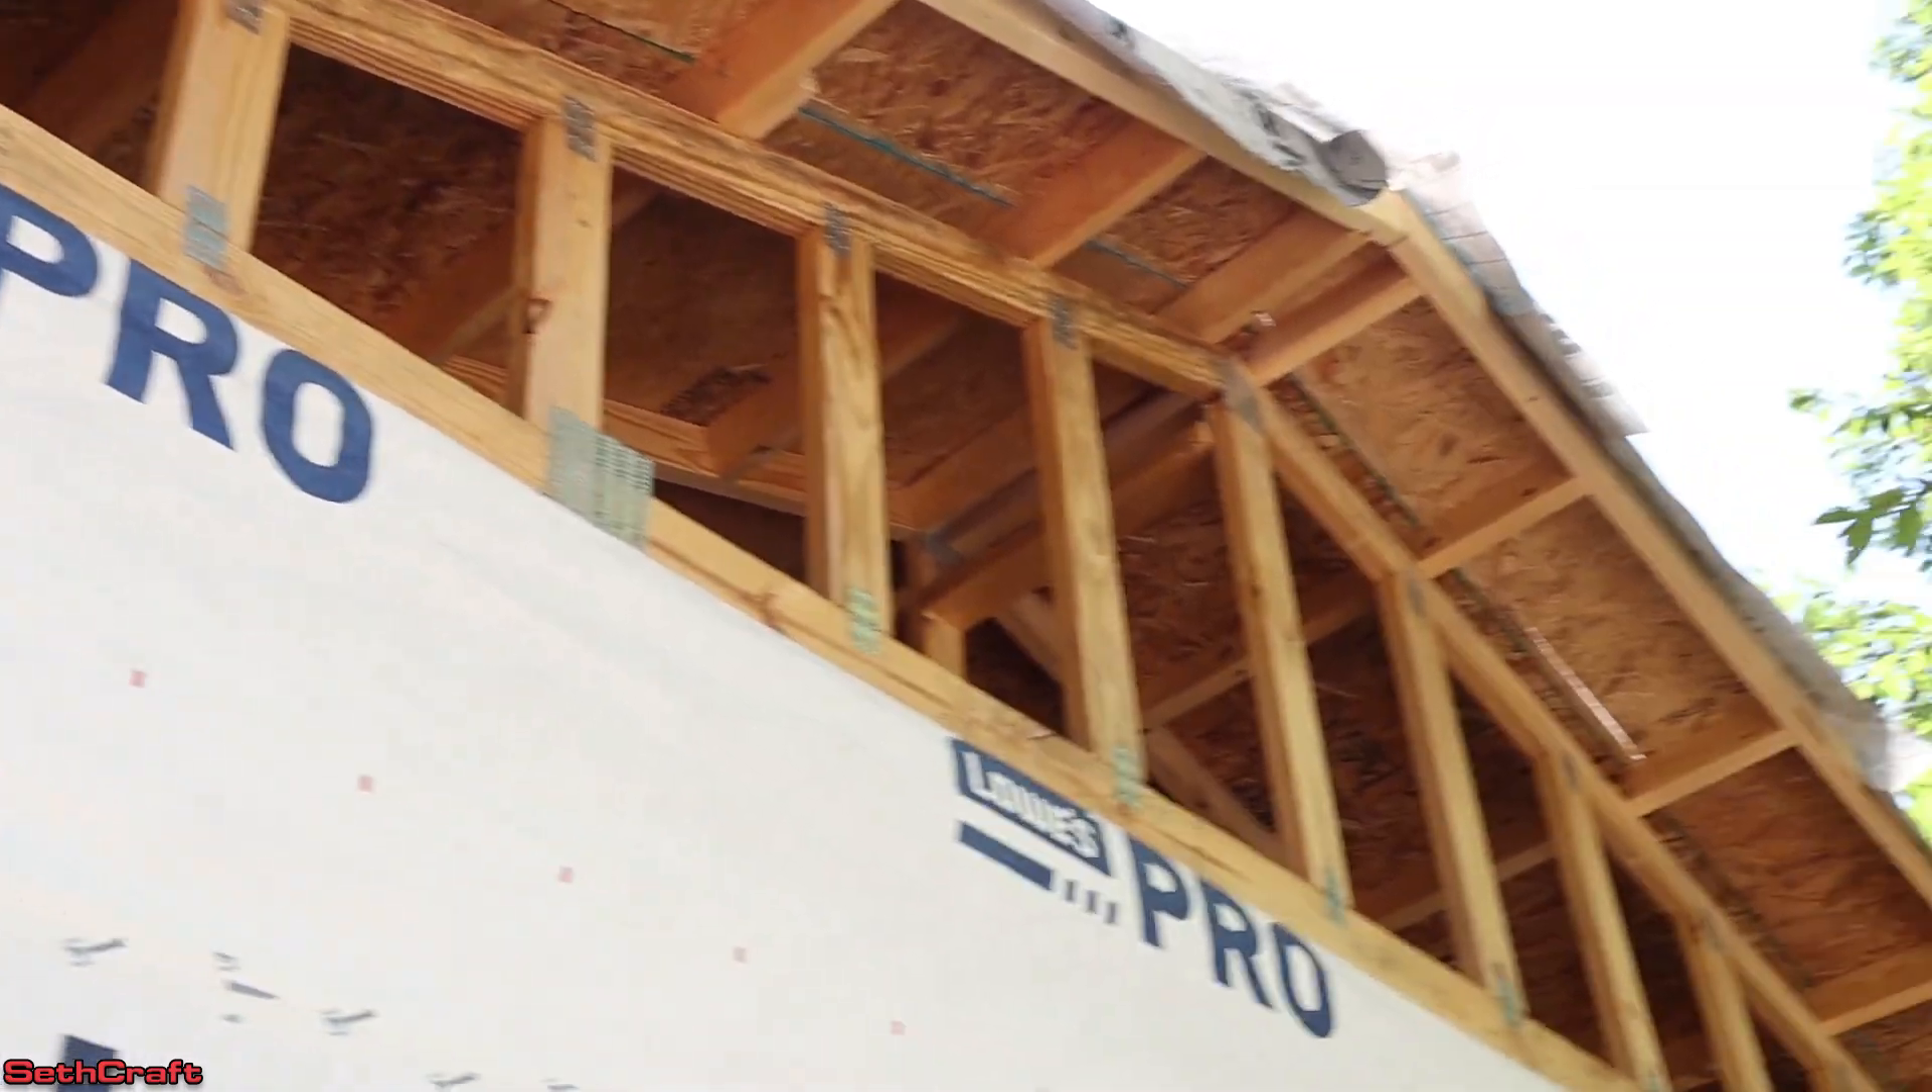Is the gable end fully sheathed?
No.